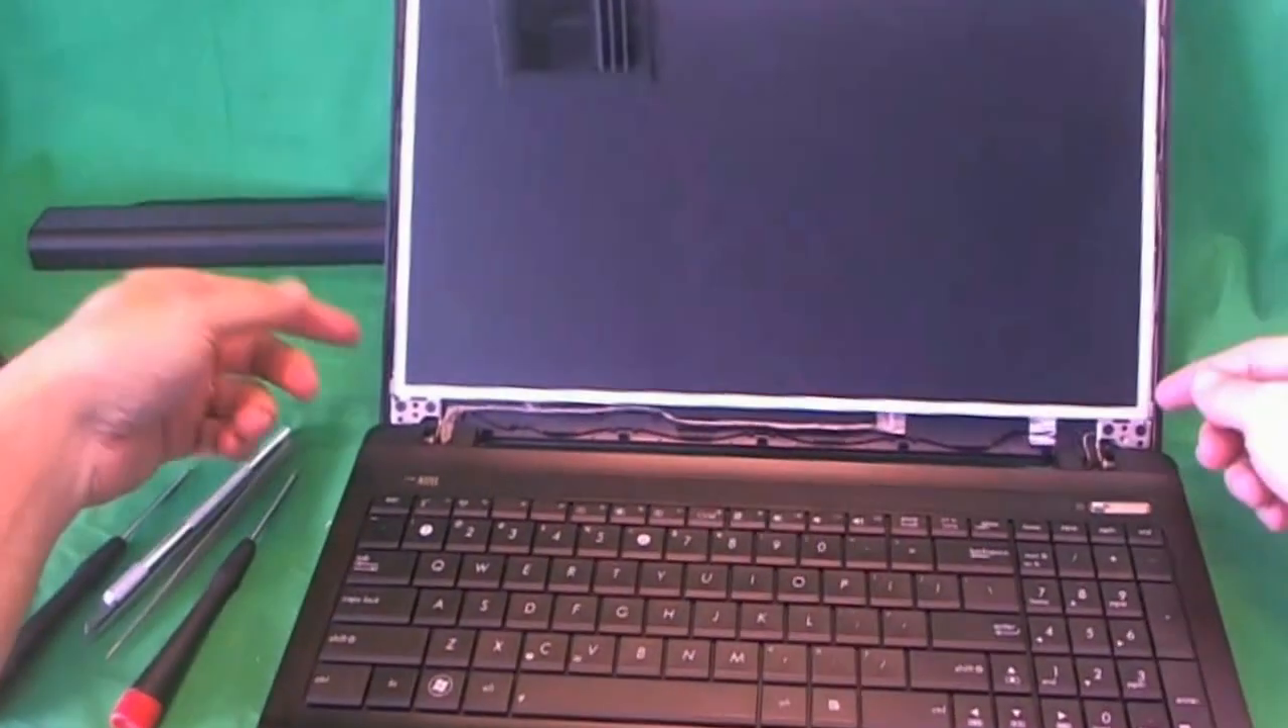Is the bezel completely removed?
Yes.